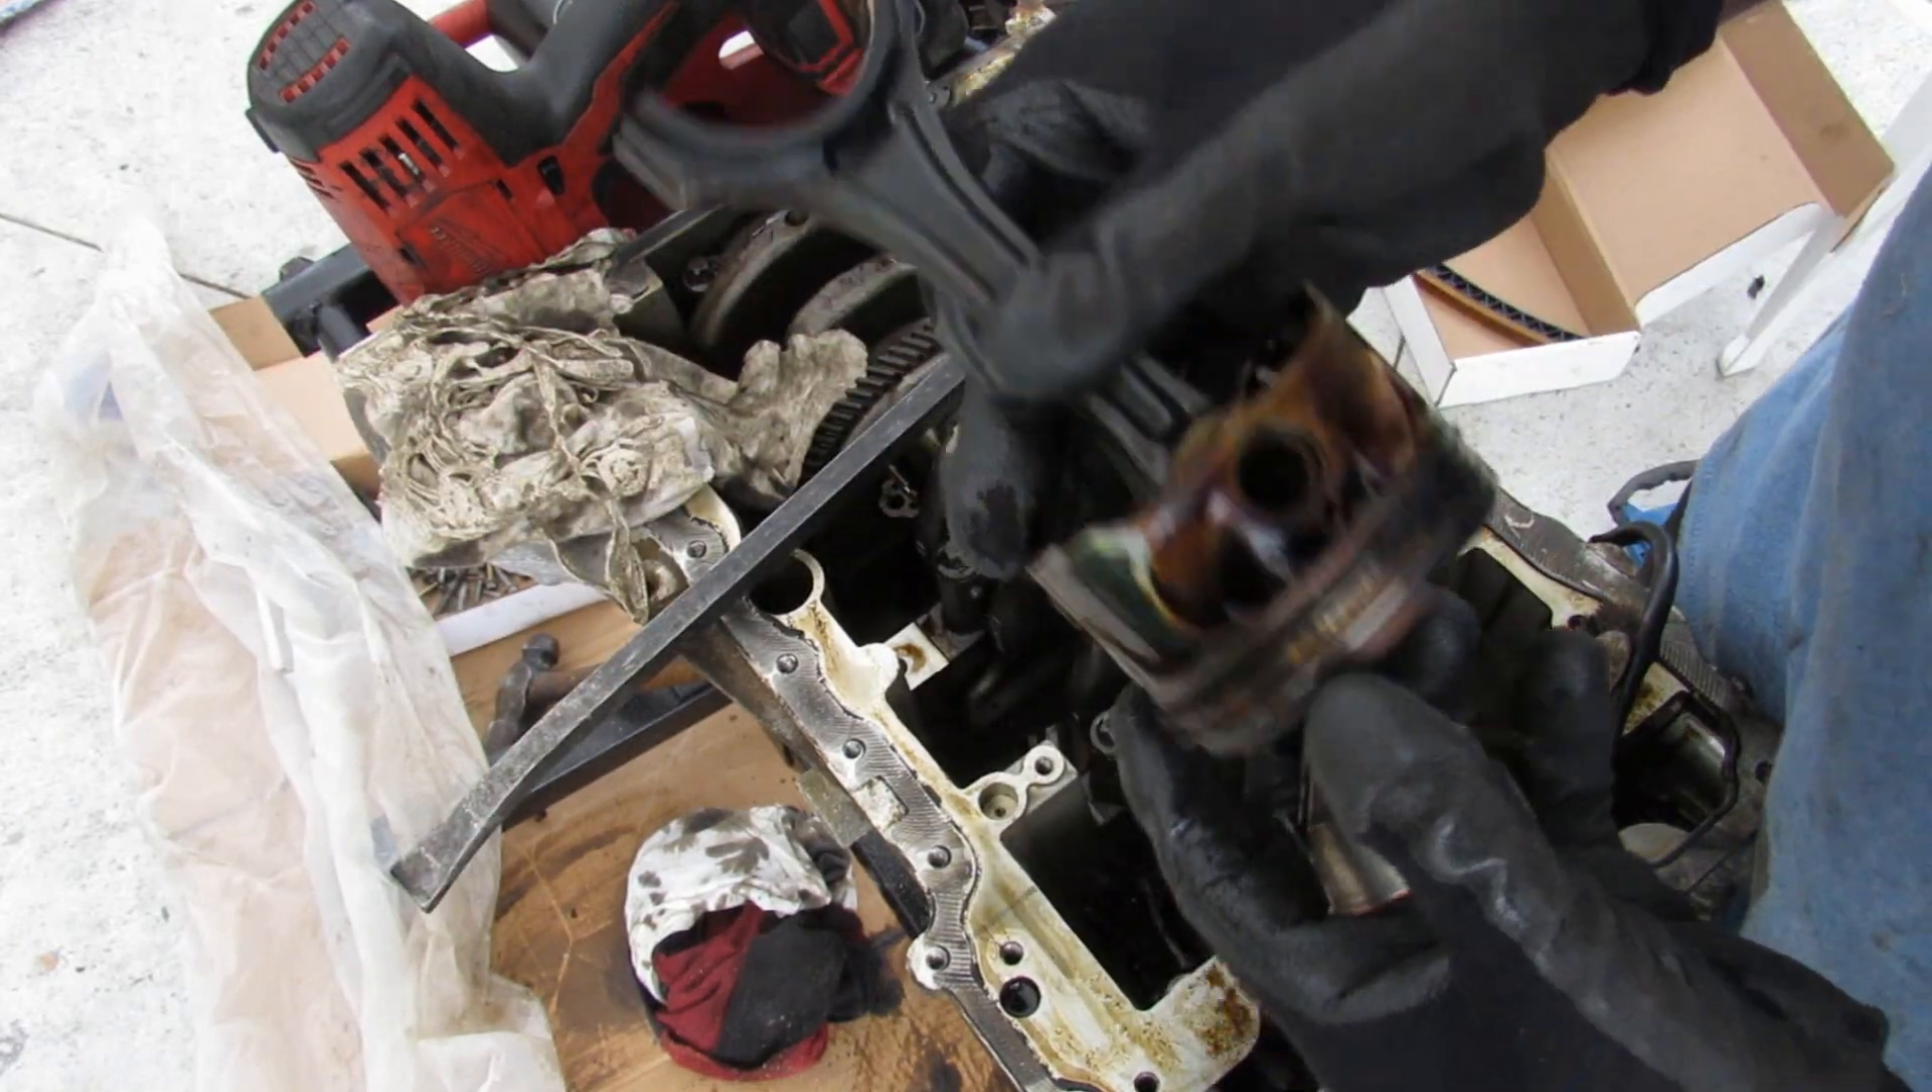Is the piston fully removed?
Yes.